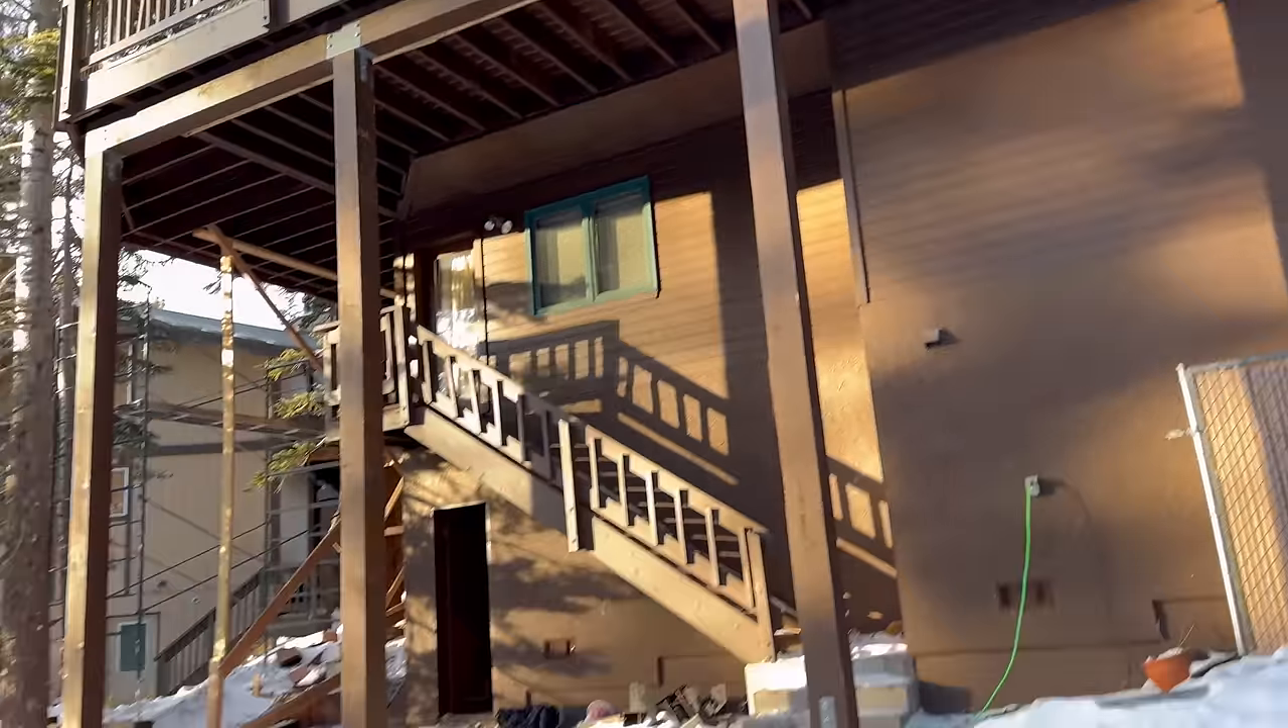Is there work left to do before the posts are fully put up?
No.